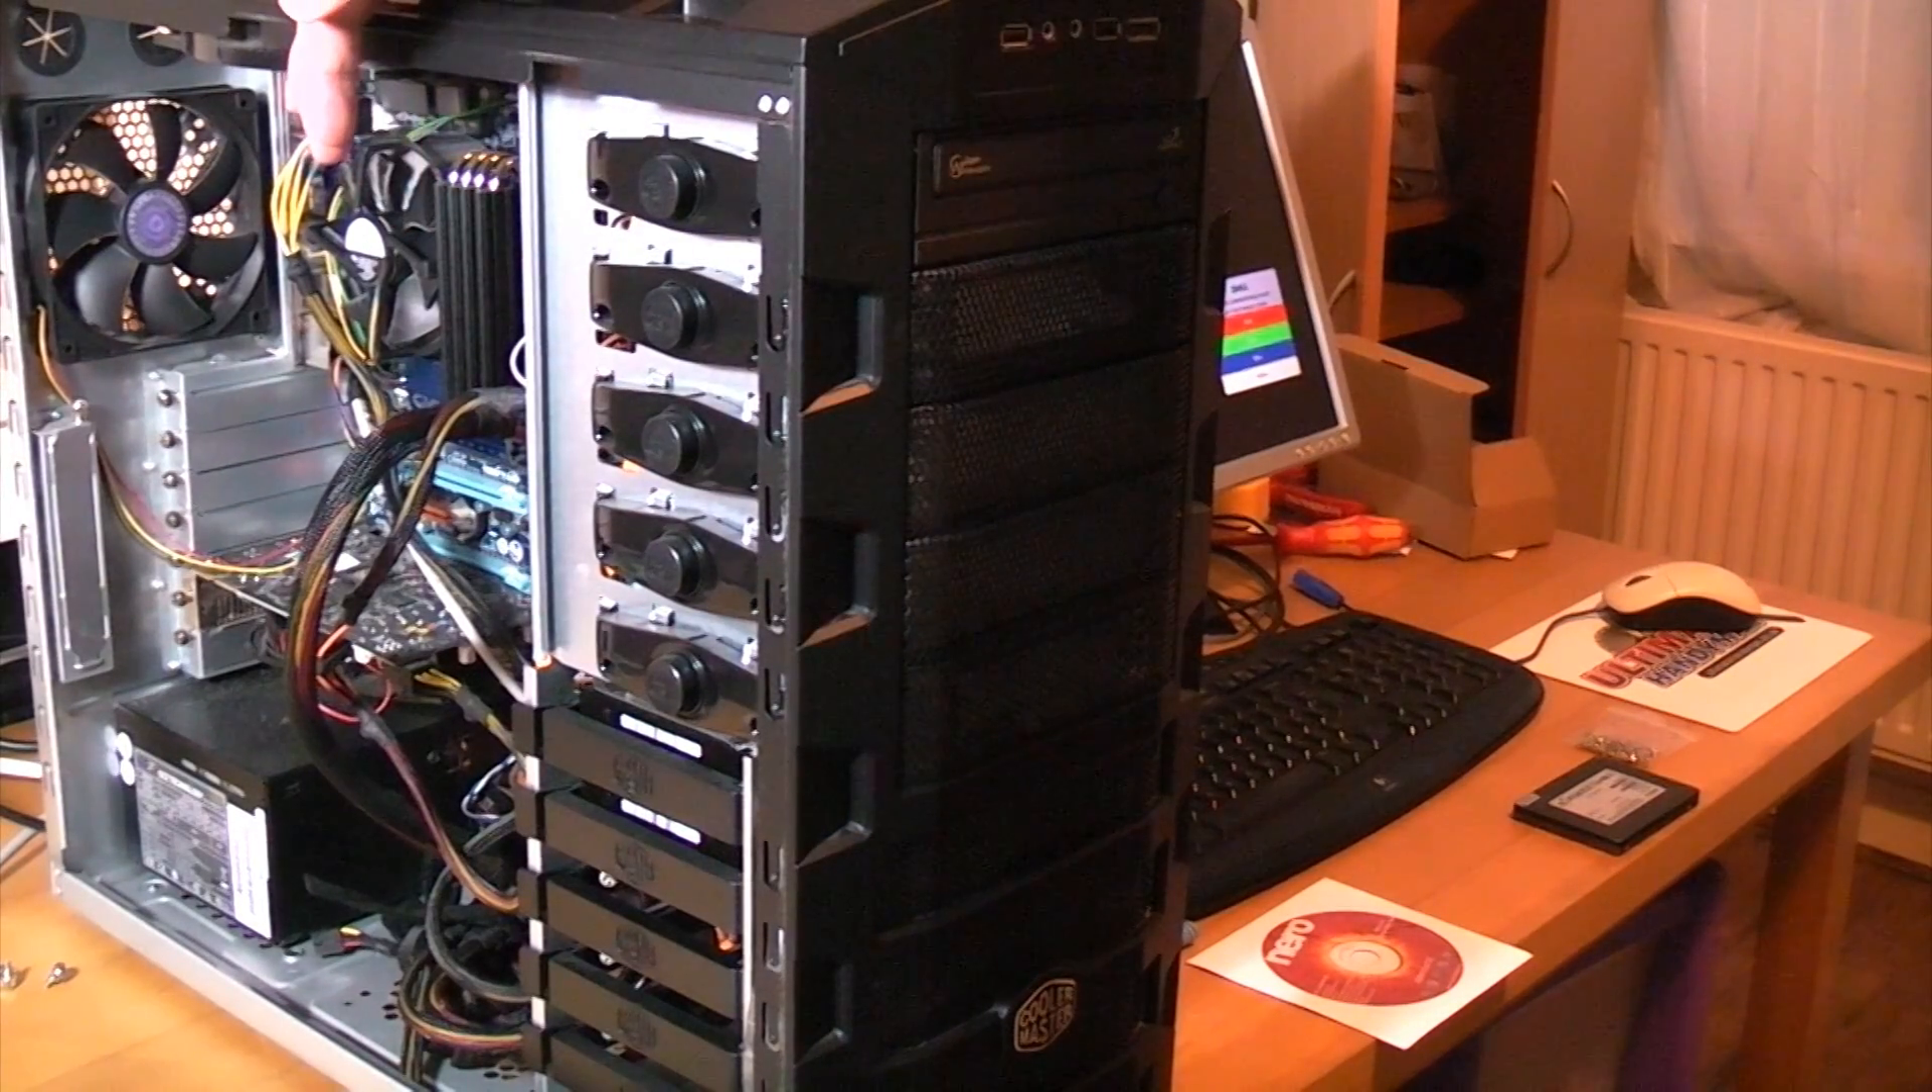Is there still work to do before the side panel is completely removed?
No.